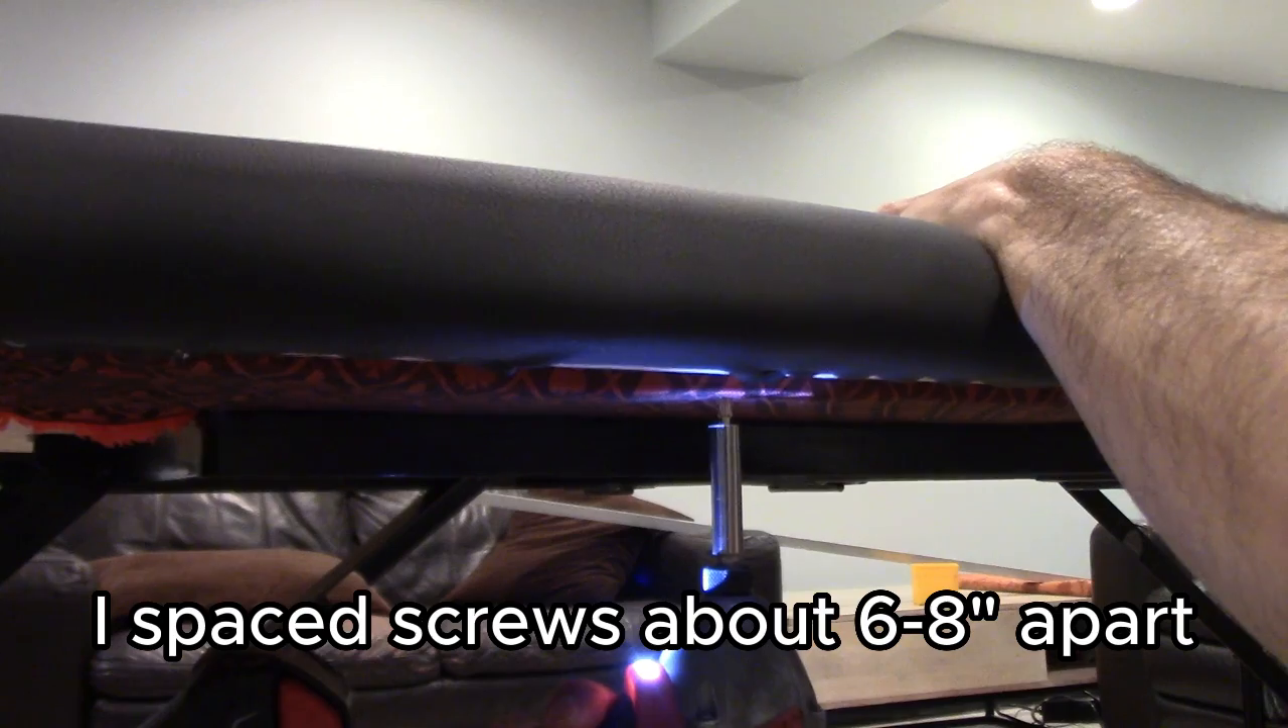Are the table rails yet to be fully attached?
Yes.